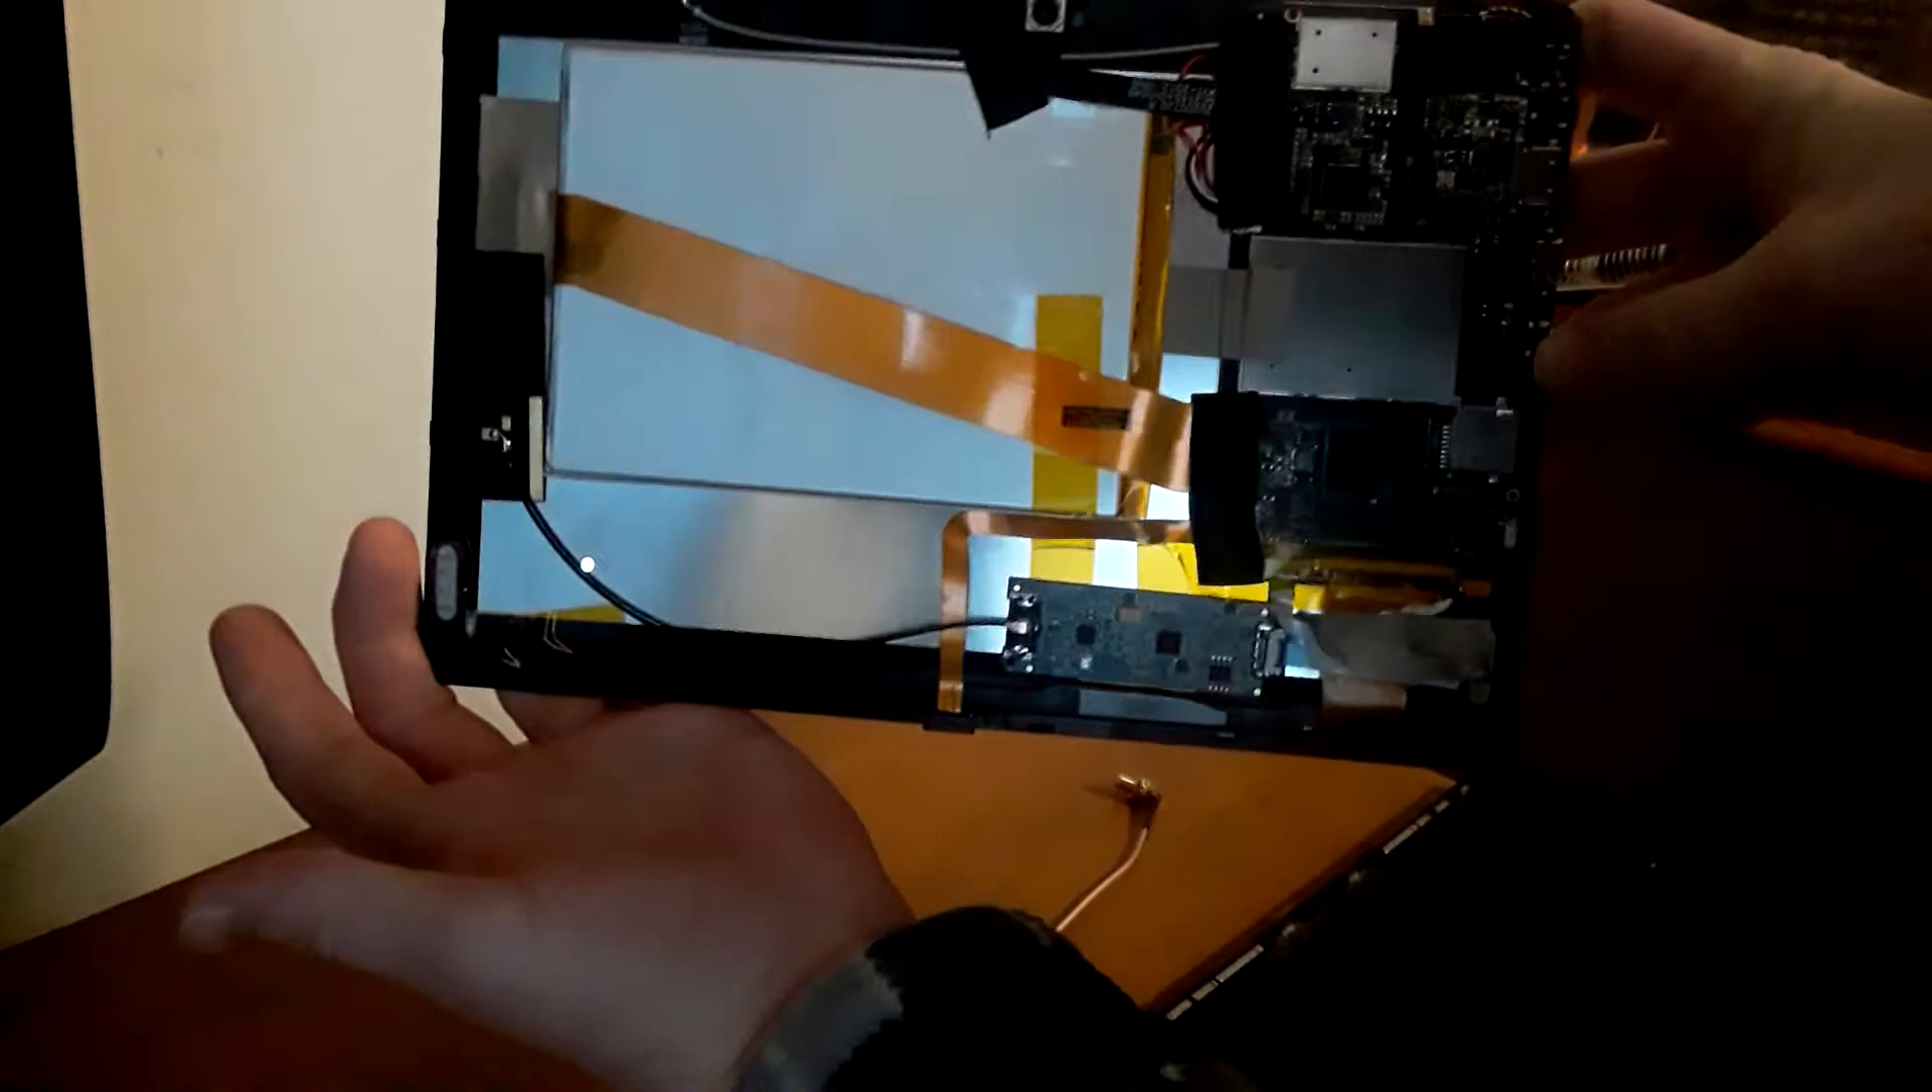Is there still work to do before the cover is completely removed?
No.